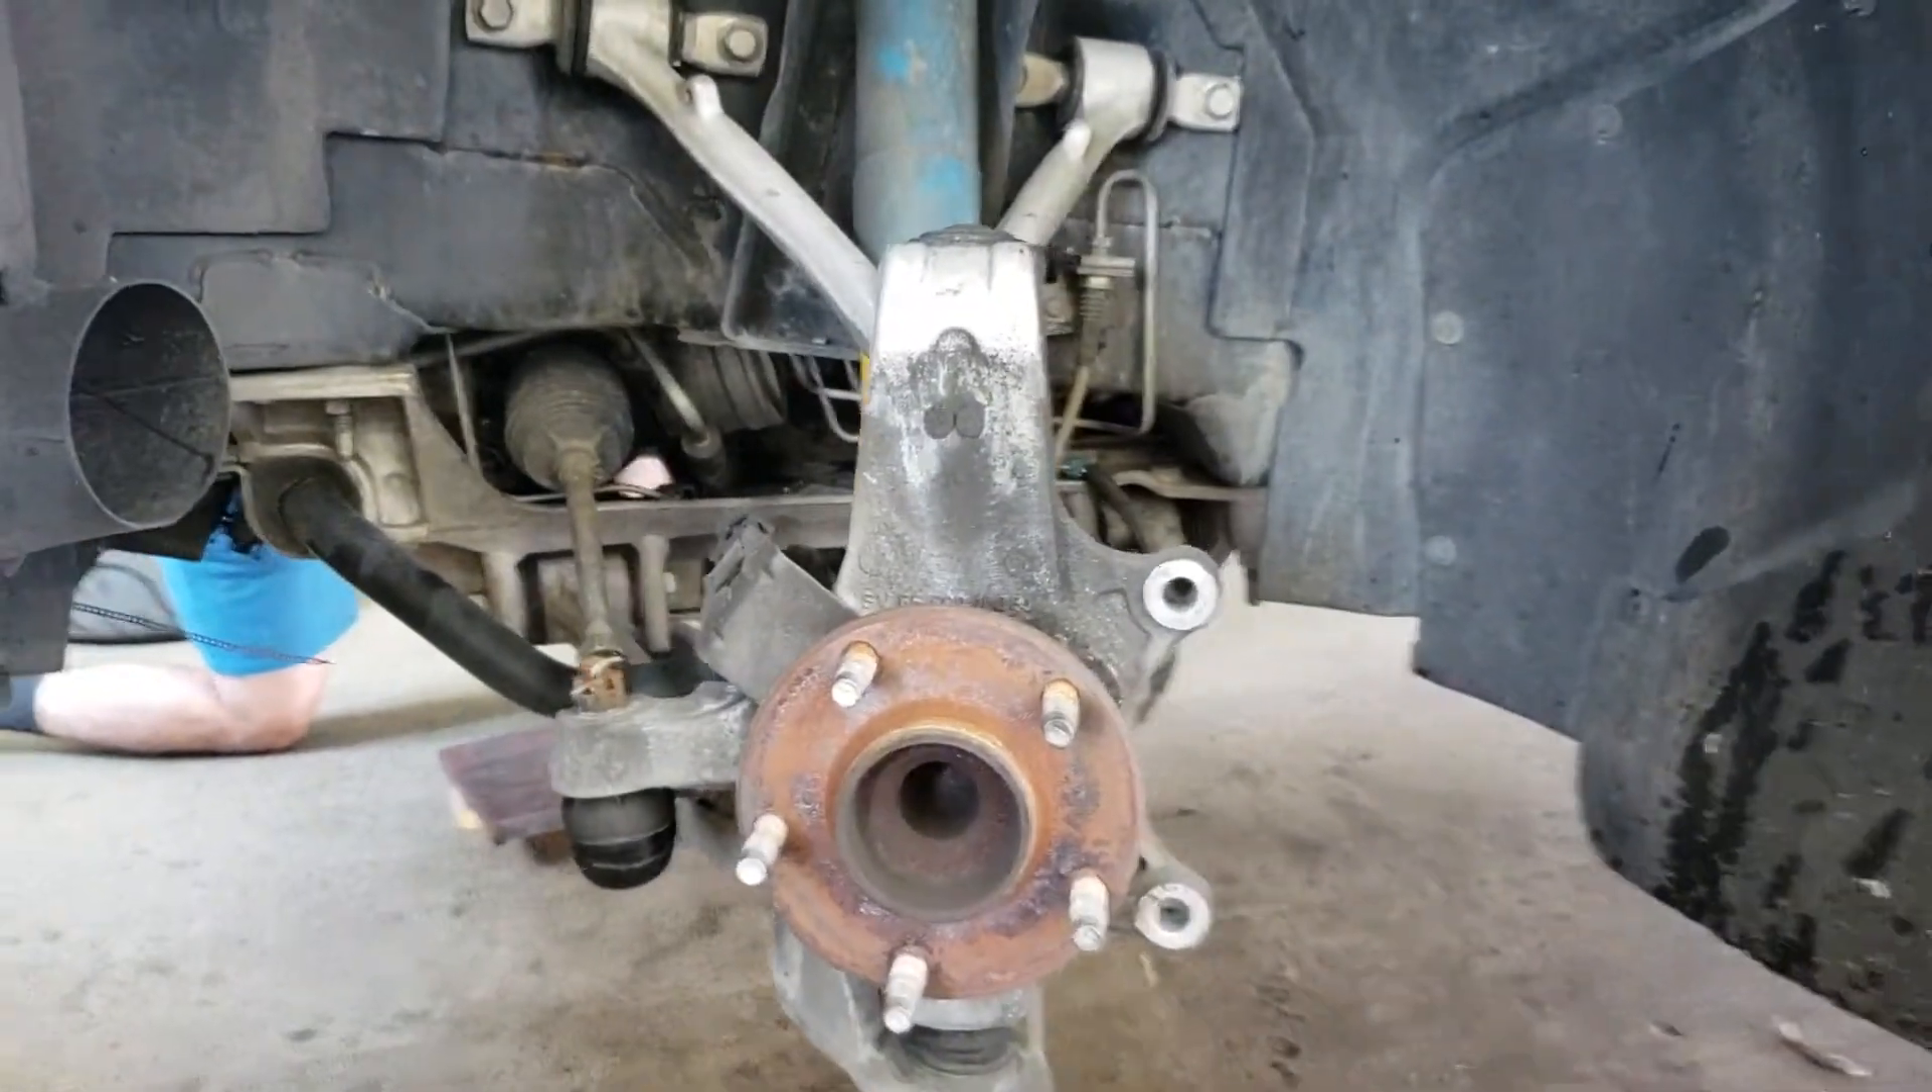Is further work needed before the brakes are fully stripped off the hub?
No.